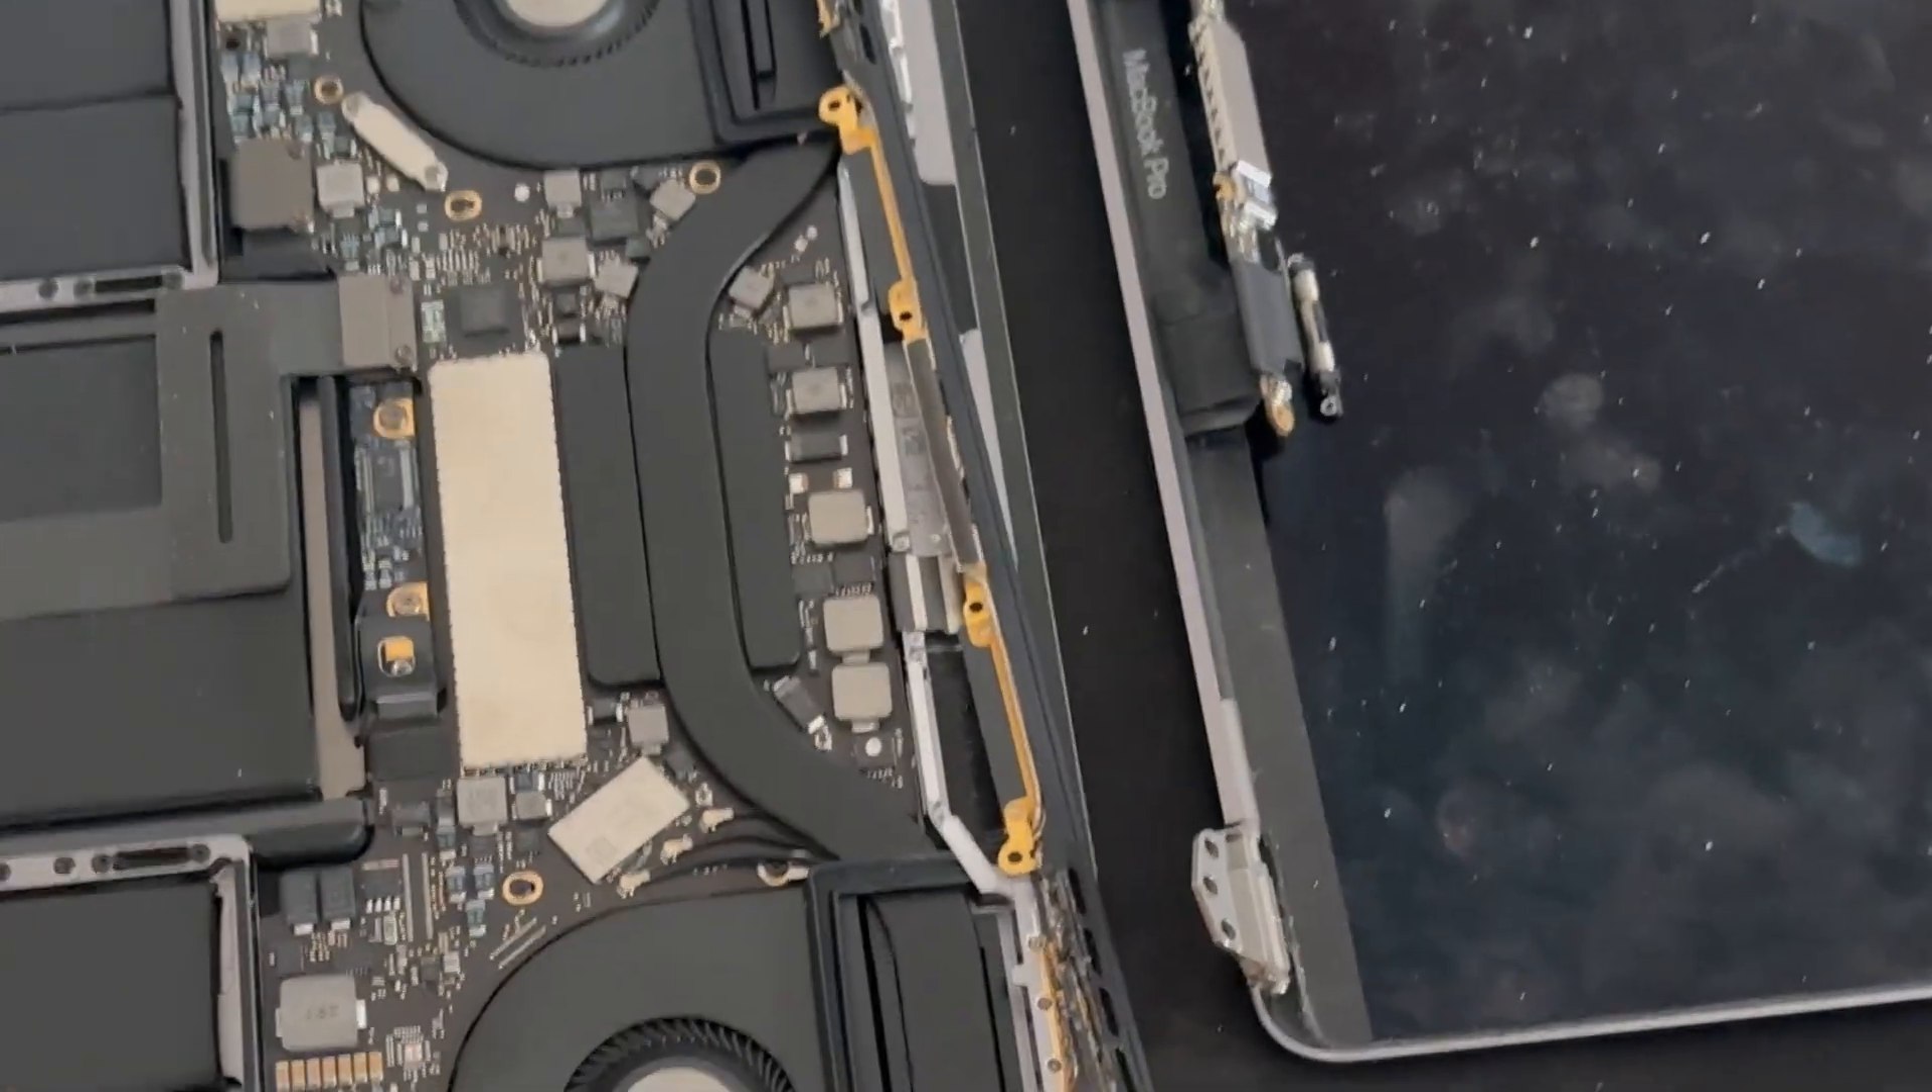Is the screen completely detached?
Yes.